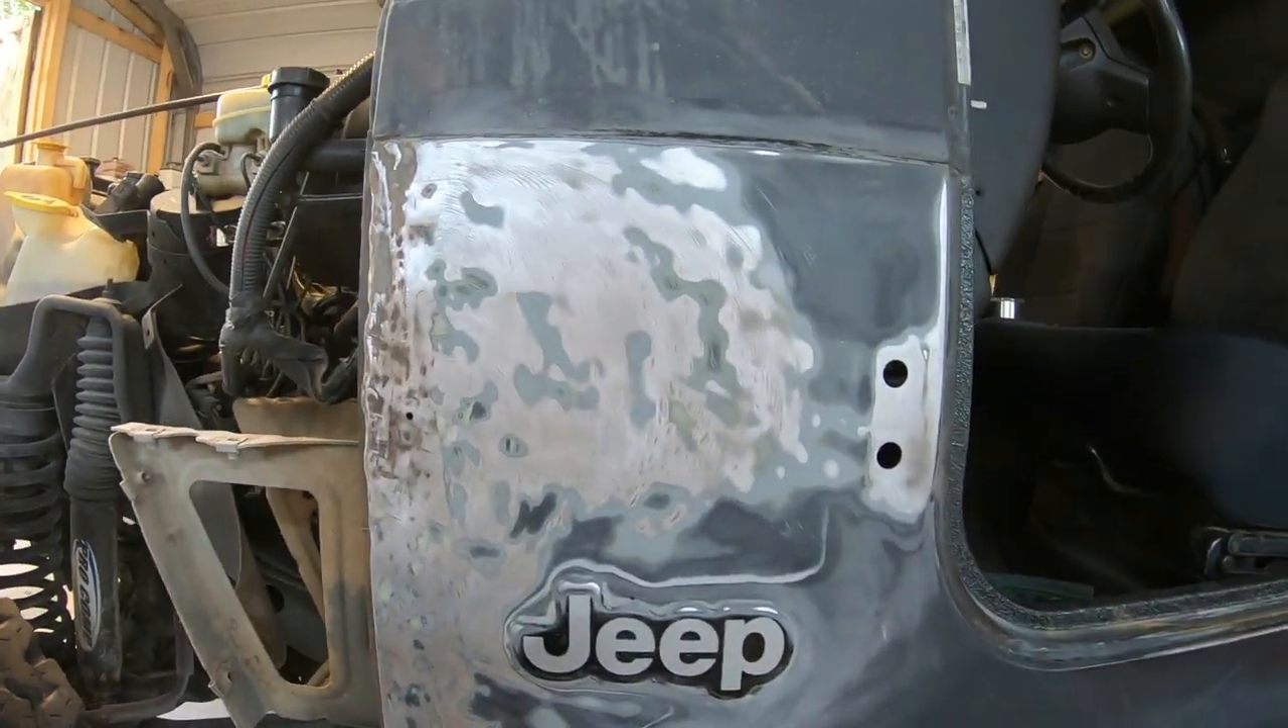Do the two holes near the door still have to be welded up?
Yes.